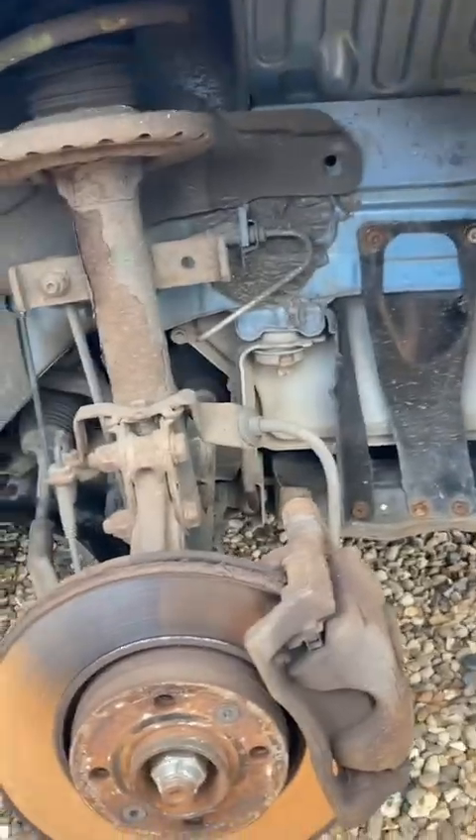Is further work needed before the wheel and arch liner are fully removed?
No.